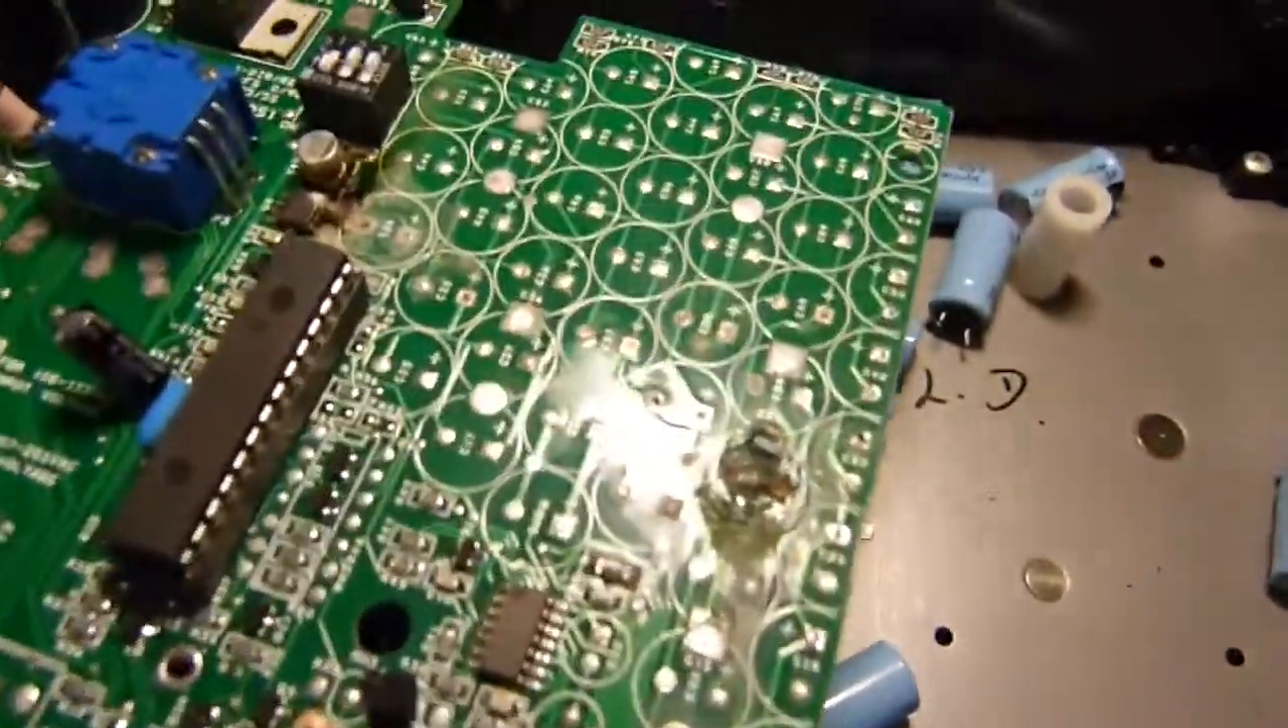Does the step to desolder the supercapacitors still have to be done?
No.